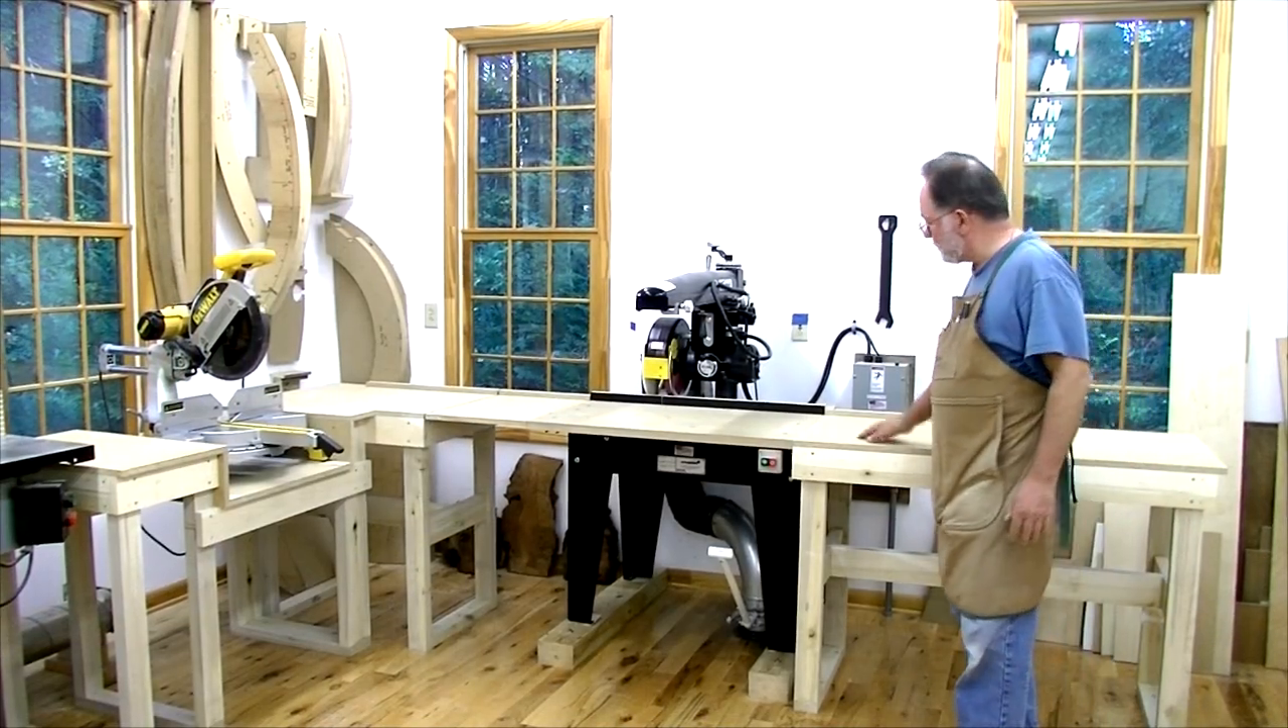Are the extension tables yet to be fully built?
No.